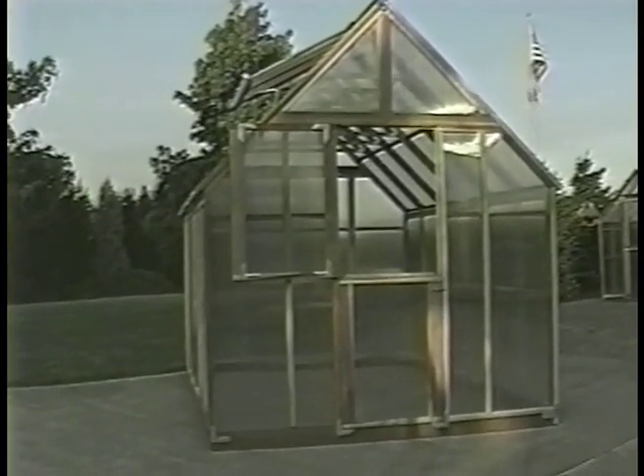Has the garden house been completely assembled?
Yes.